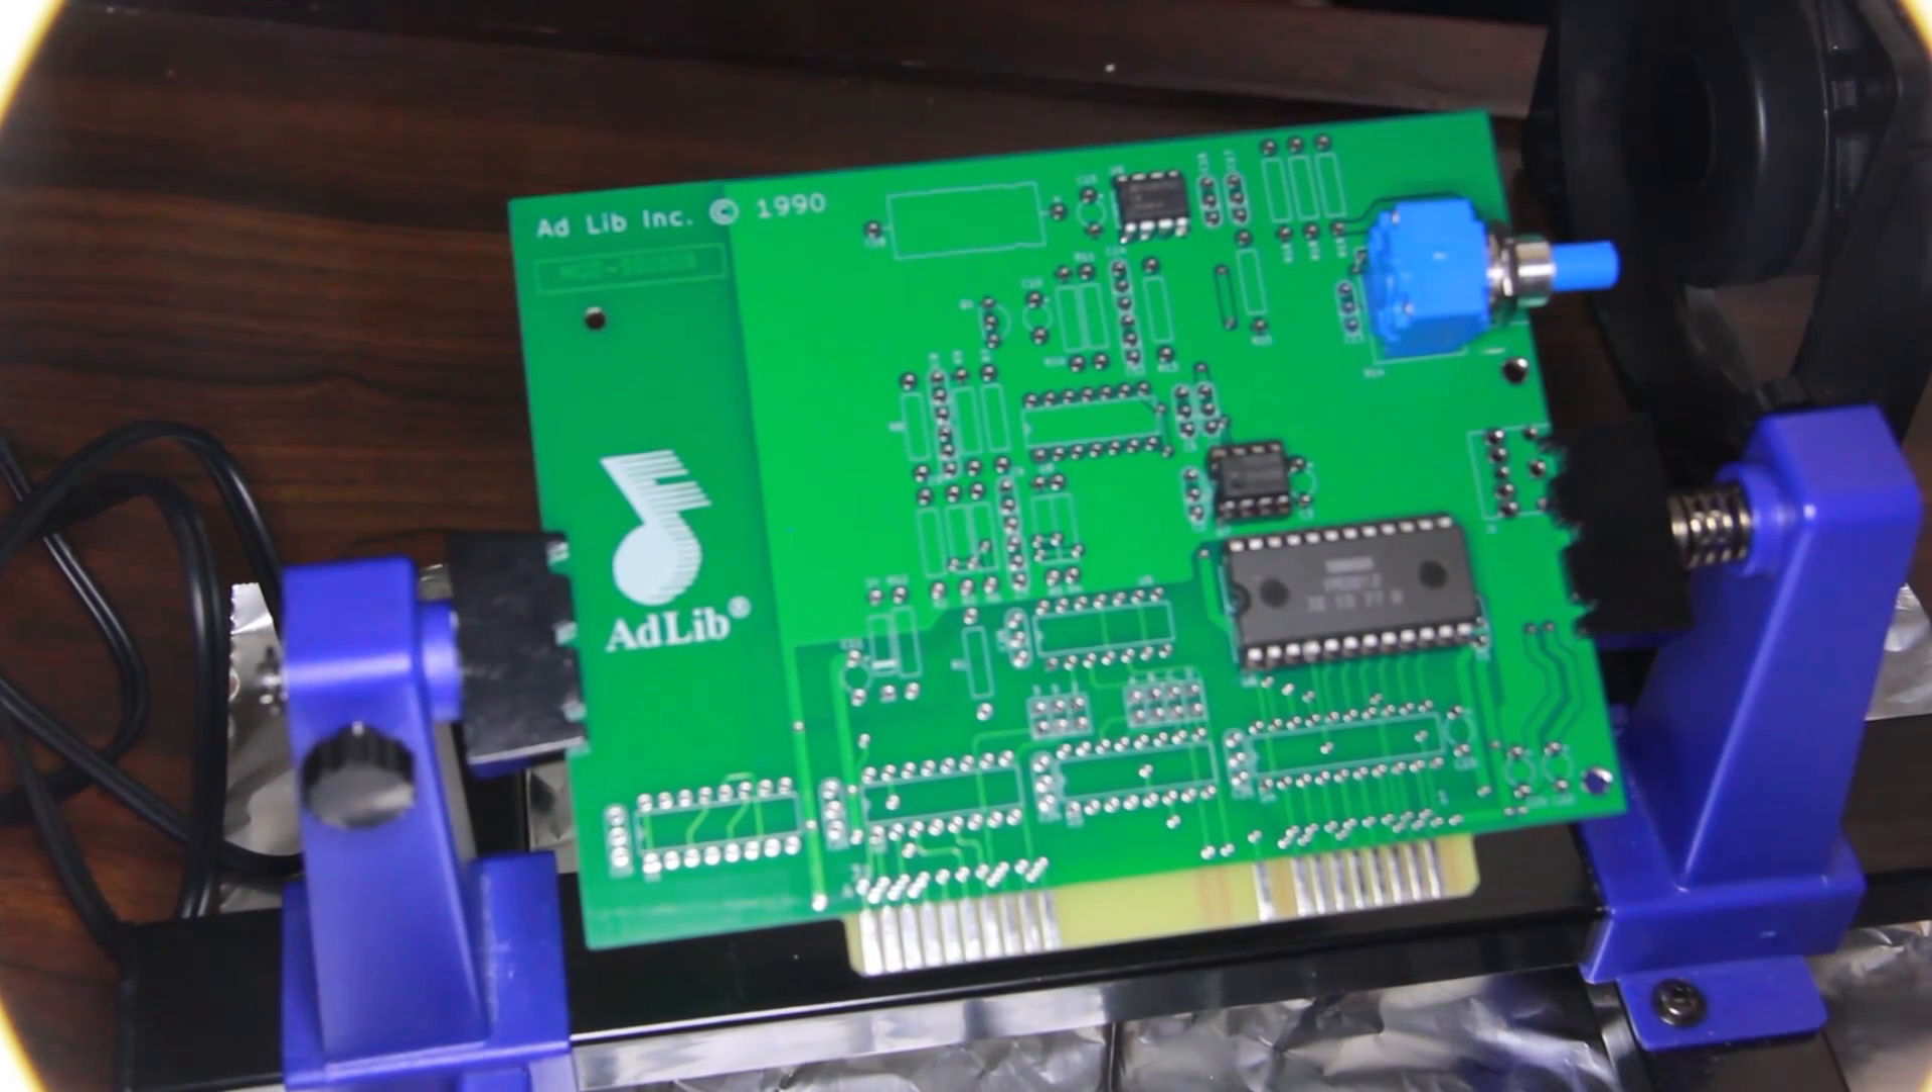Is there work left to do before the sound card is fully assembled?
Yes.